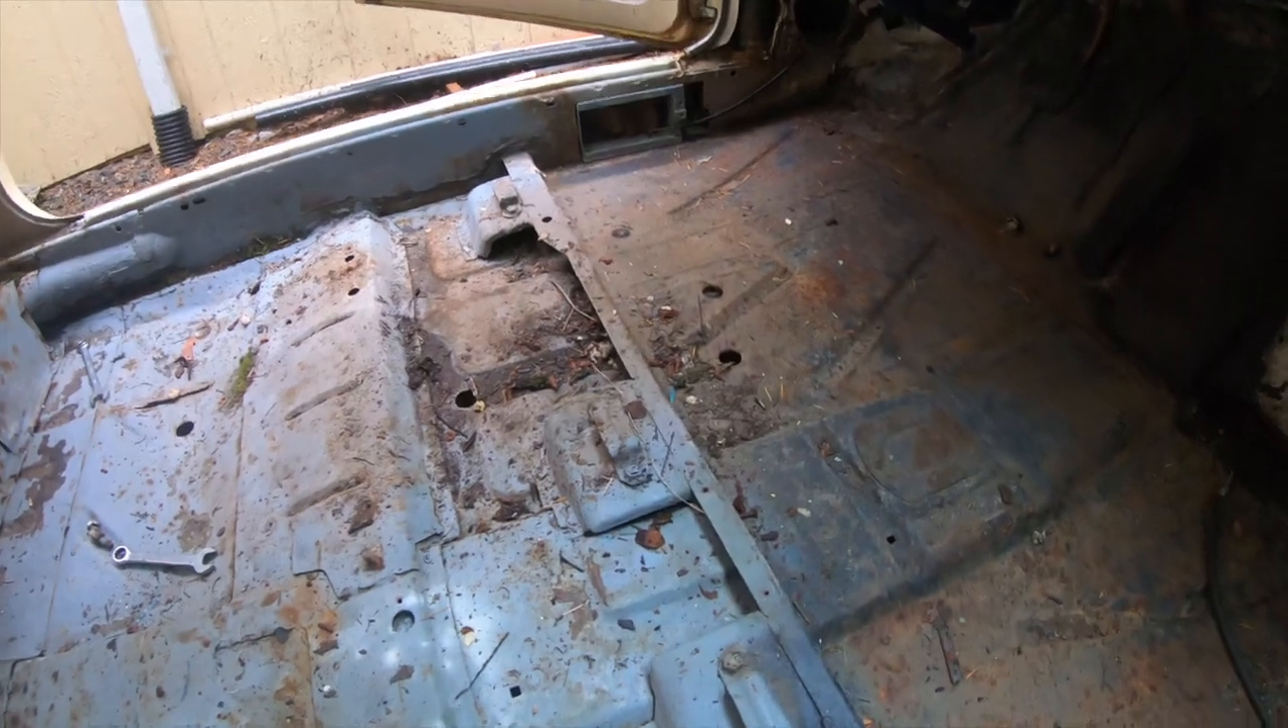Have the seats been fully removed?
Yes.